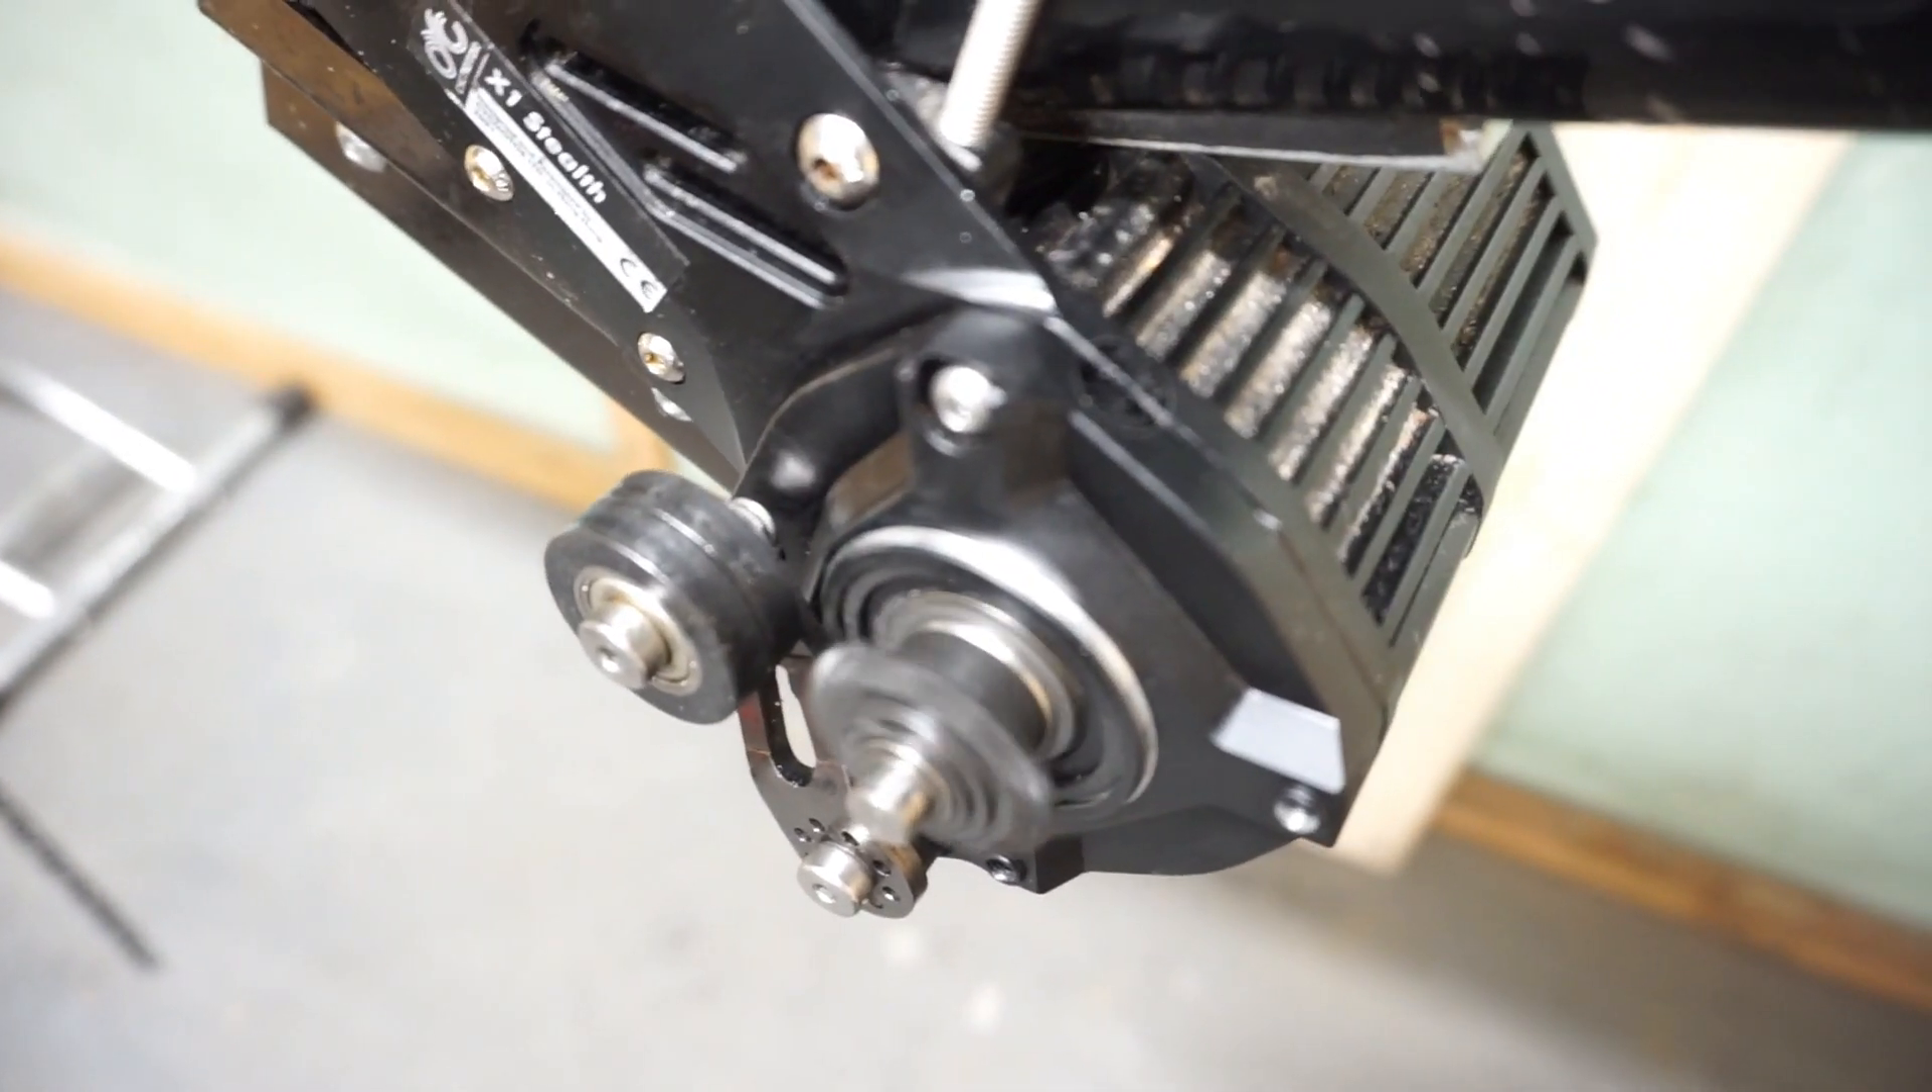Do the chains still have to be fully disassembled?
No.